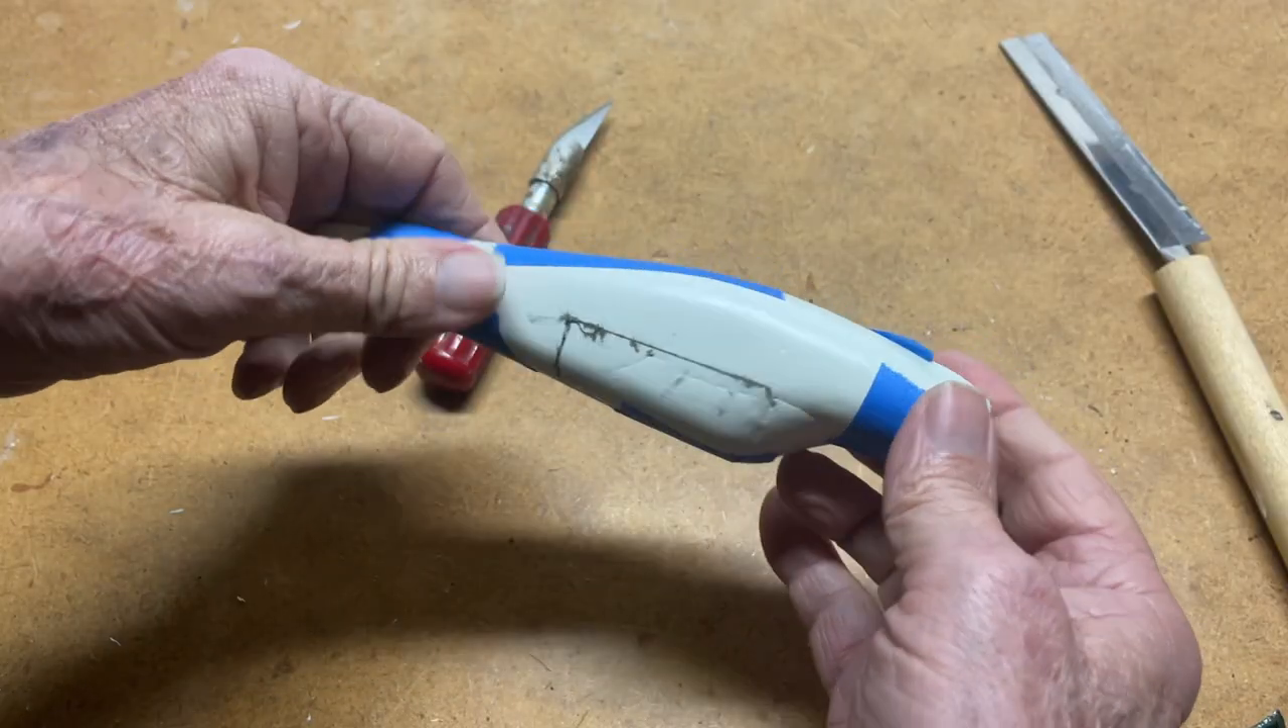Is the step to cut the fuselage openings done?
No.